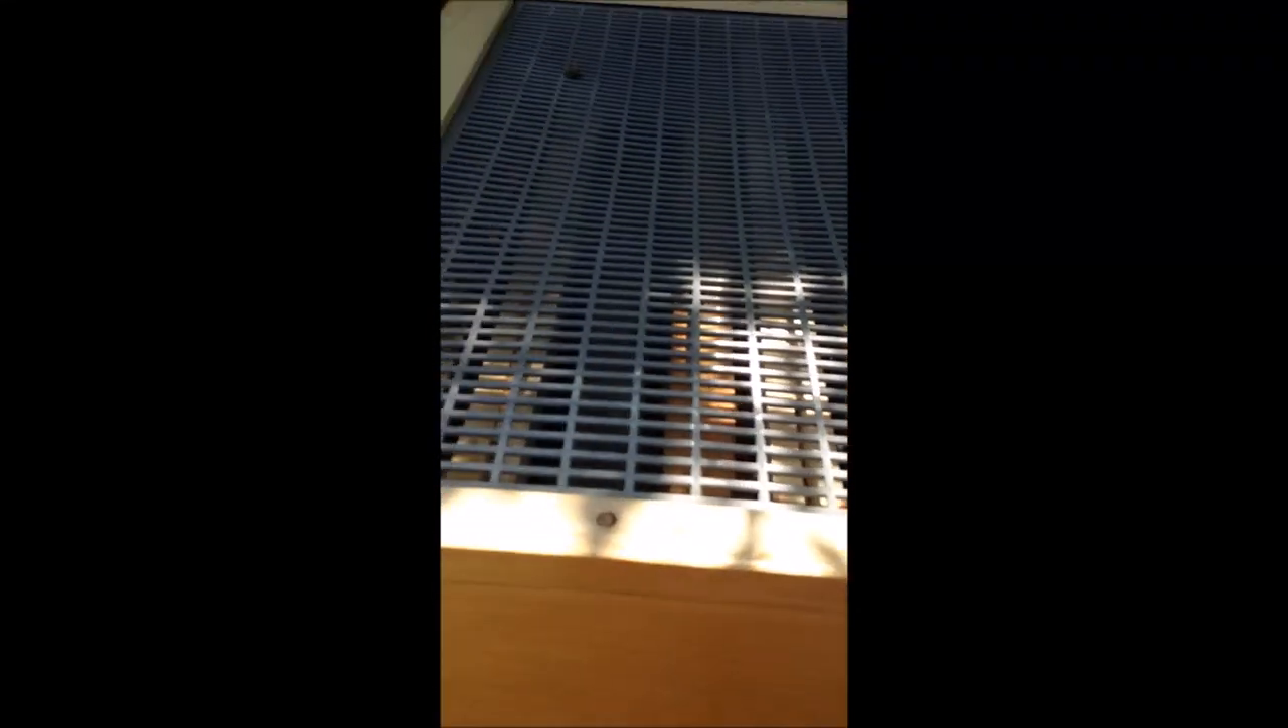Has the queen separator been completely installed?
Yes.